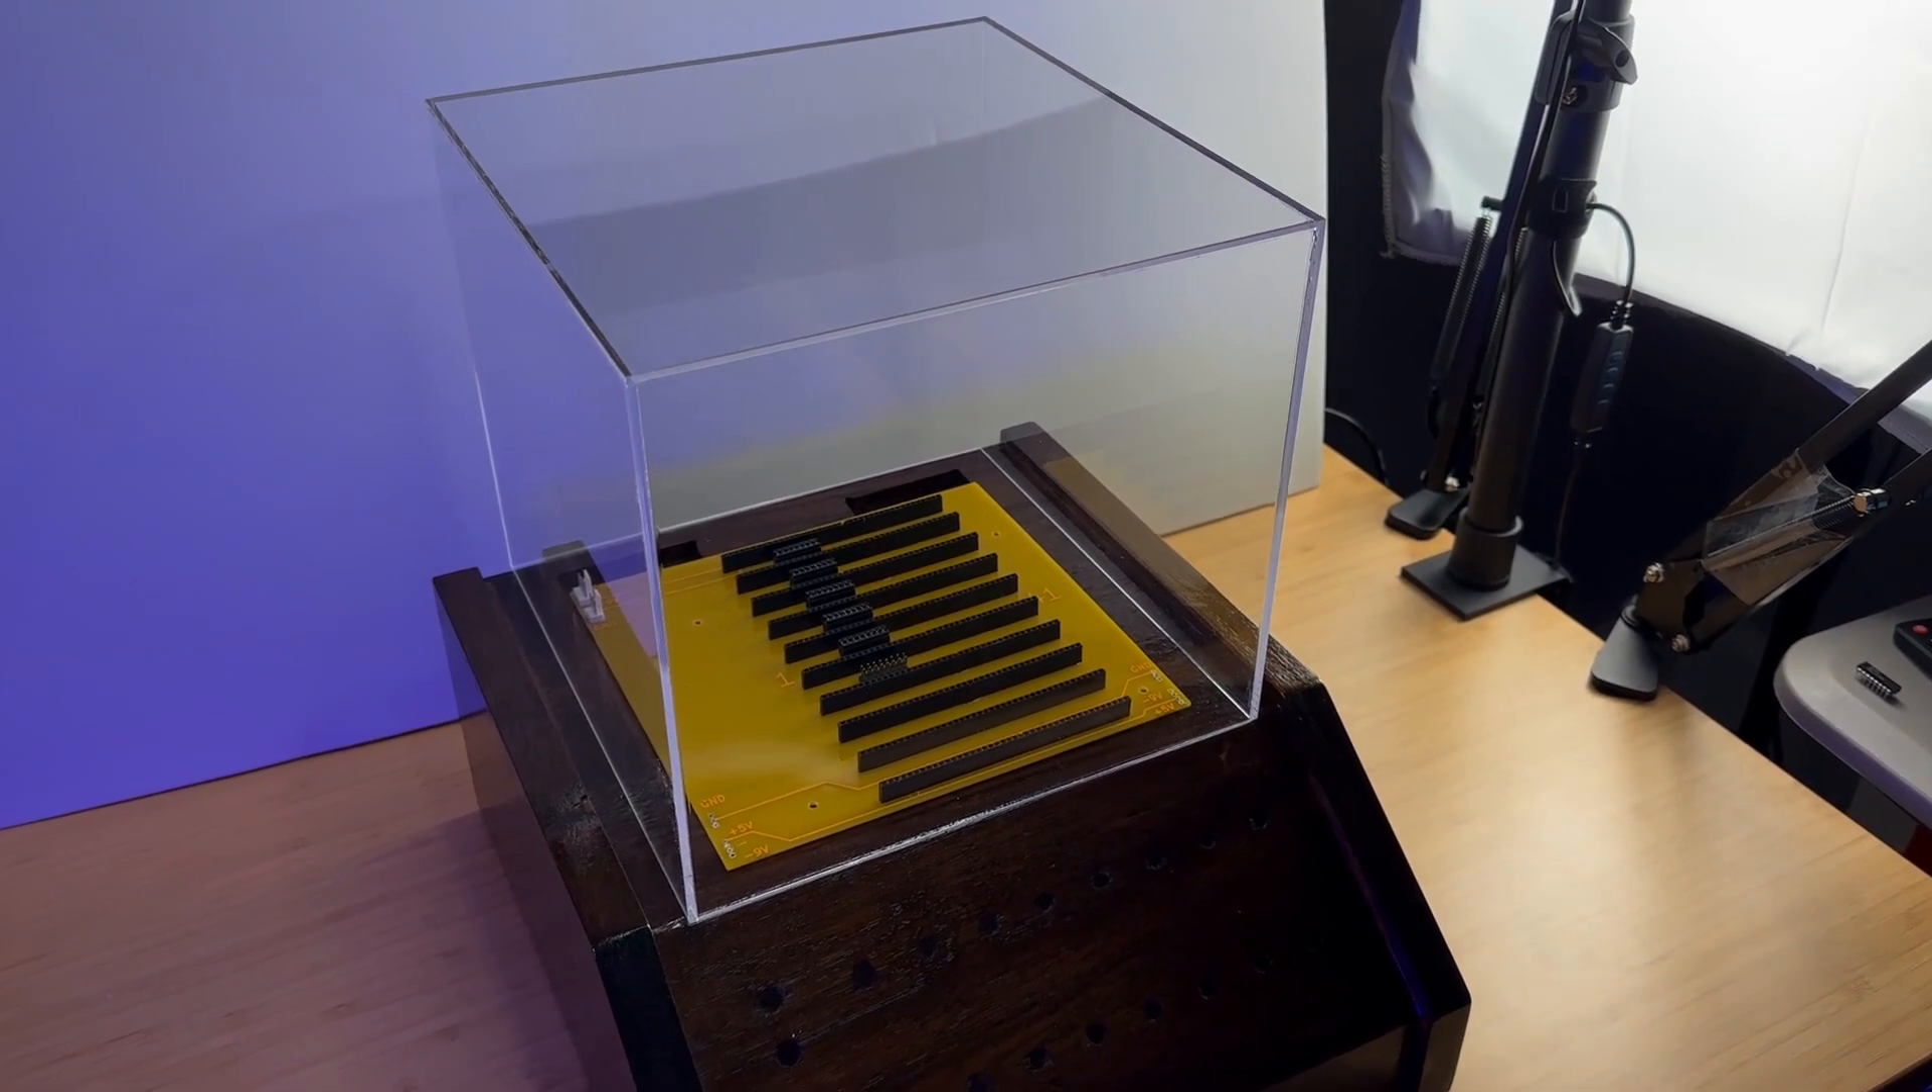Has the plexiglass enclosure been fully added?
Yes.